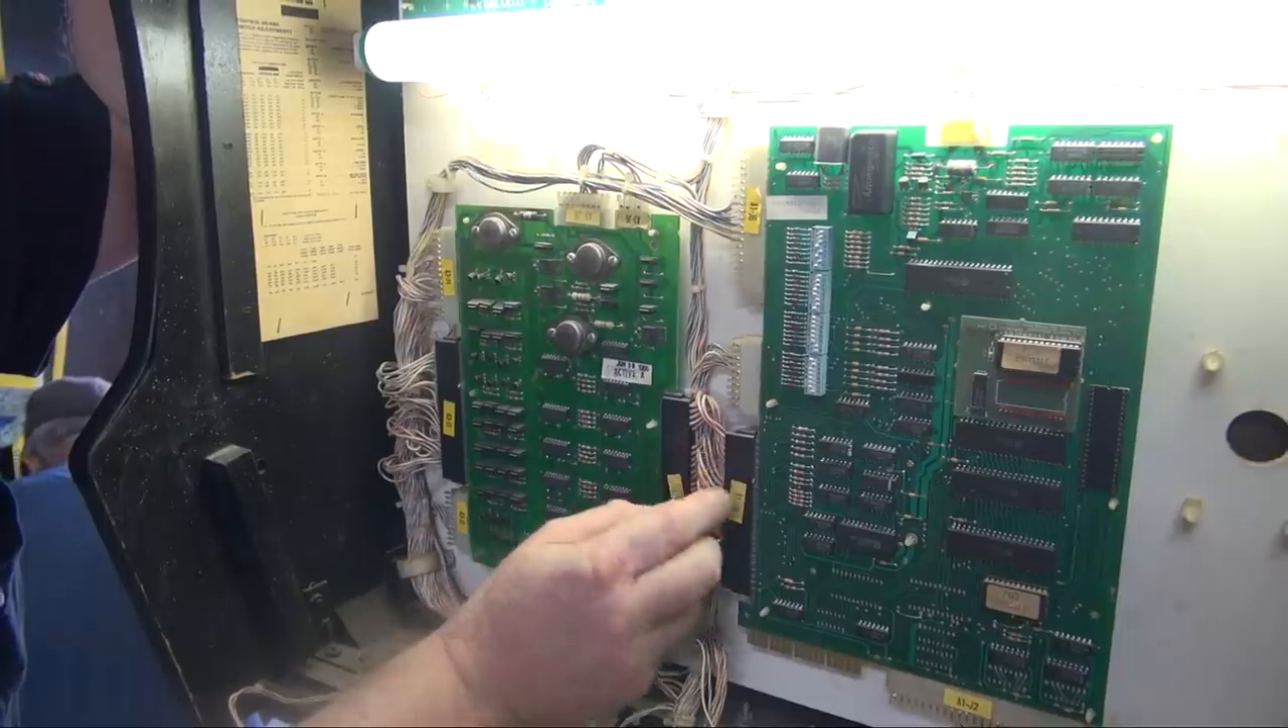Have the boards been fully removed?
No.